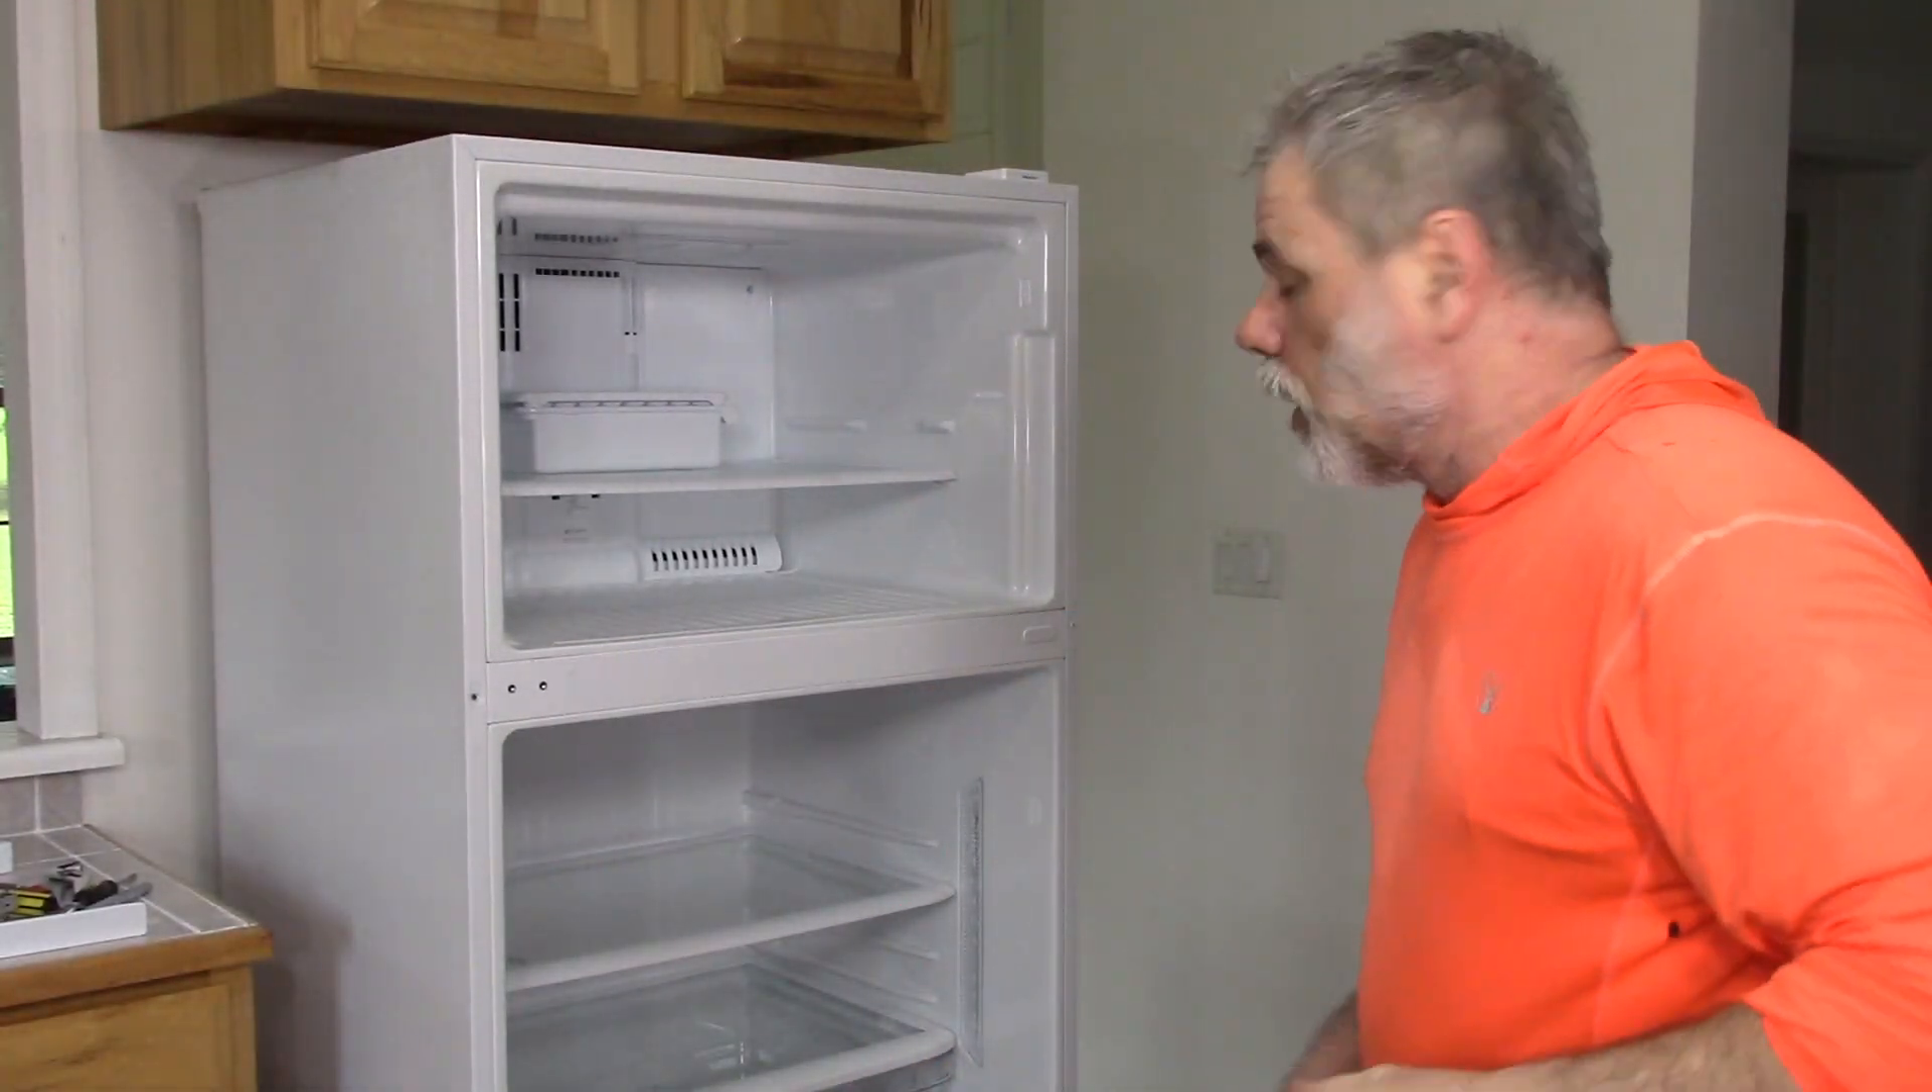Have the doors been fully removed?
Yes.